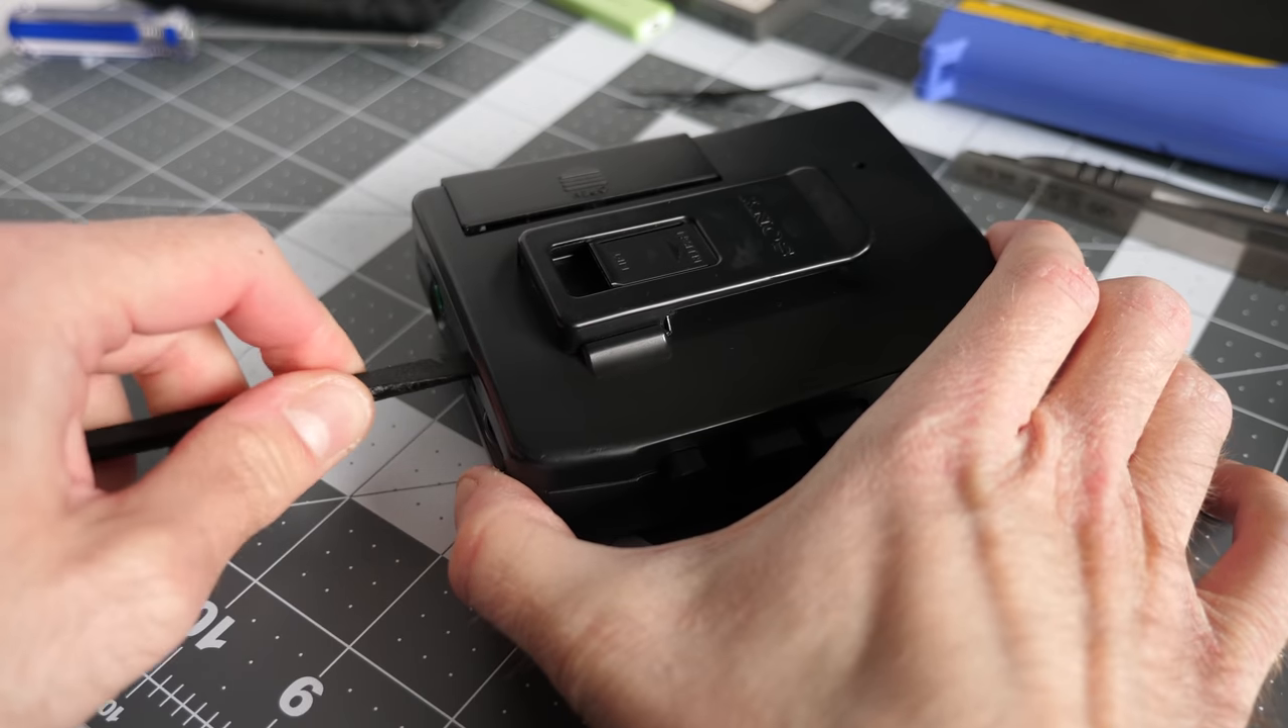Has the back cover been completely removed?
No.